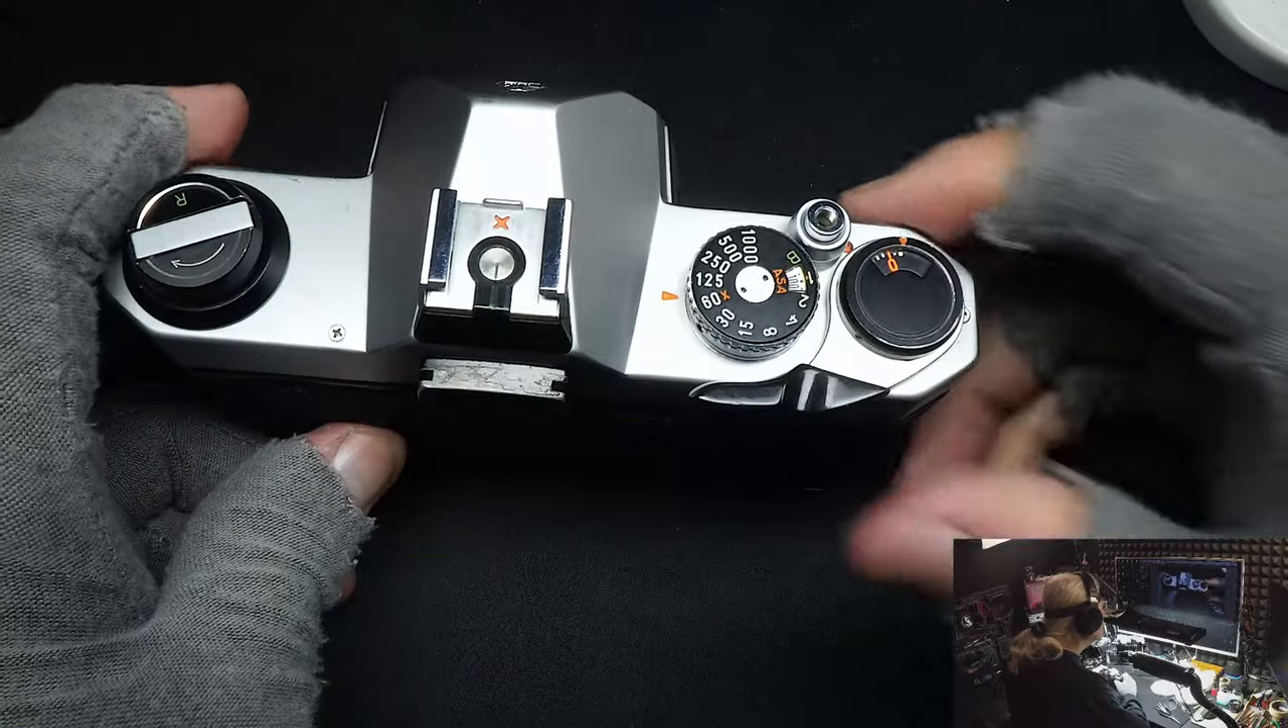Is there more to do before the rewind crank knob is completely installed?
No.